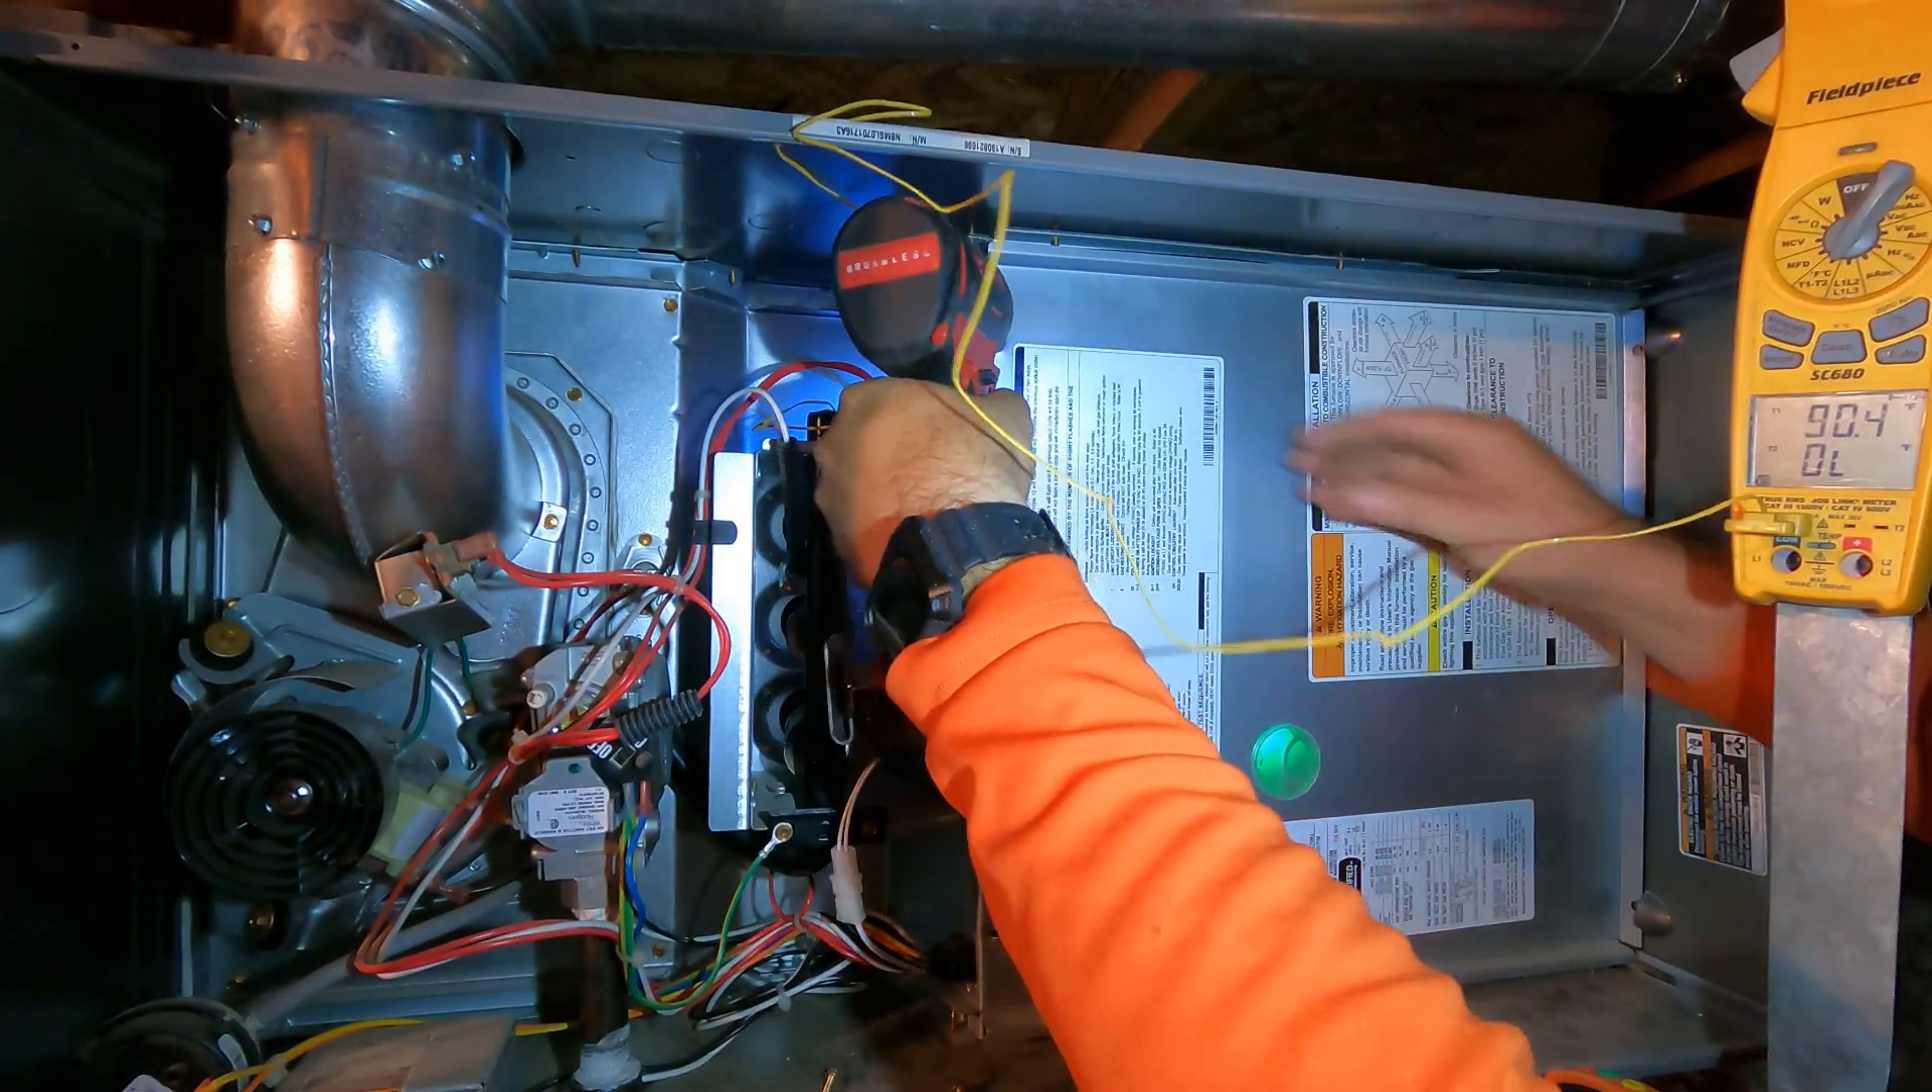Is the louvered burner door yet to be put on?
Yes.